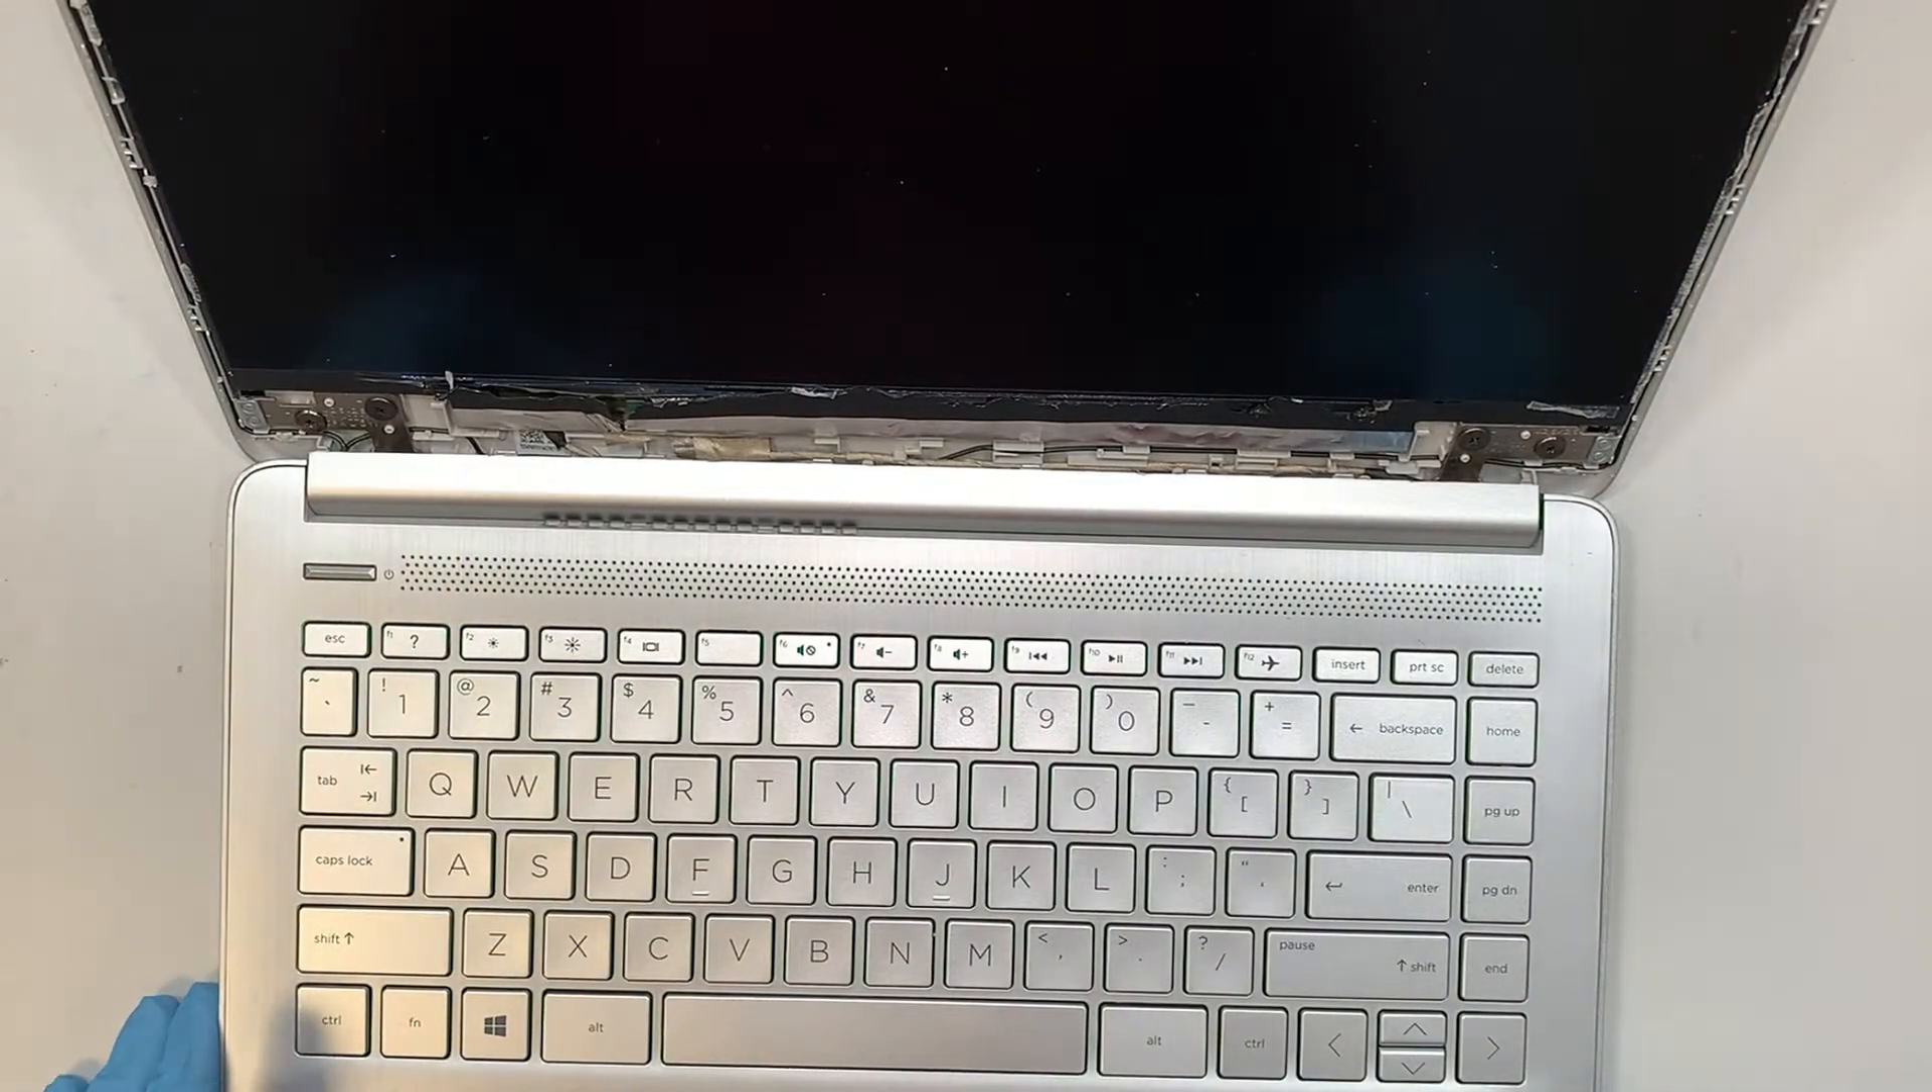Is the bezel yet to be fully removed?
No.